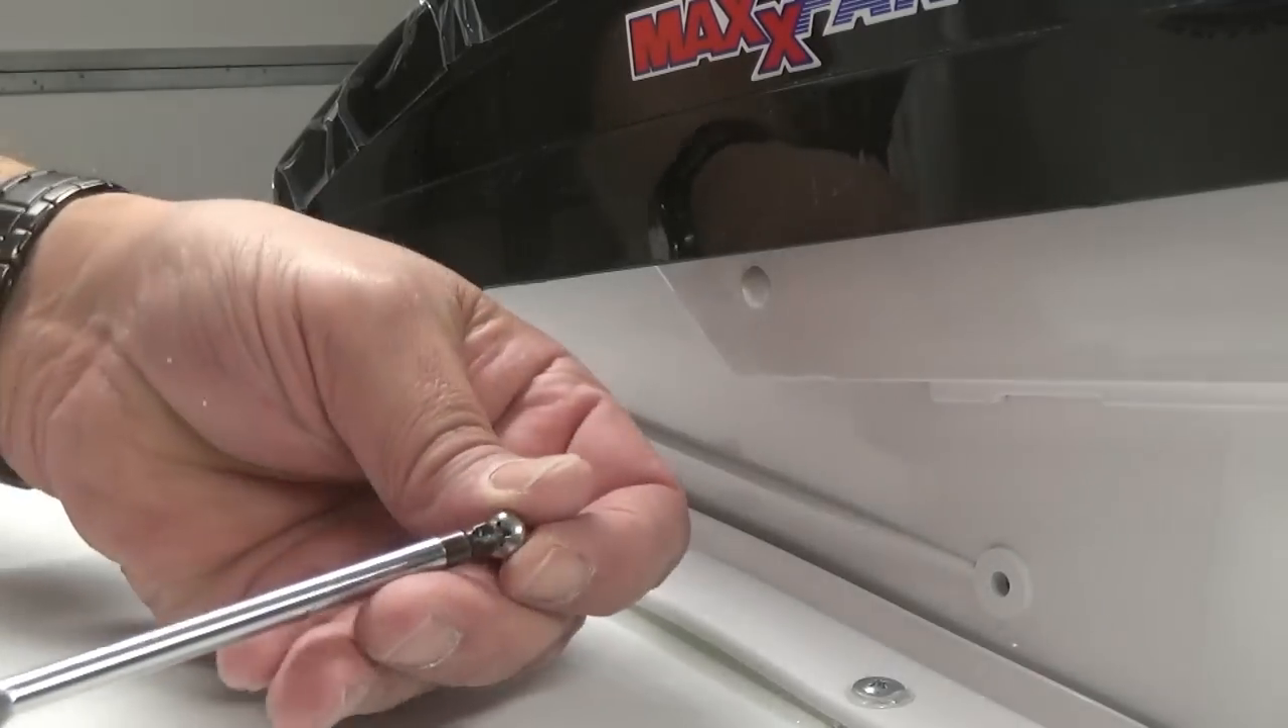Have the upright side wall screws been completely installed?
No.